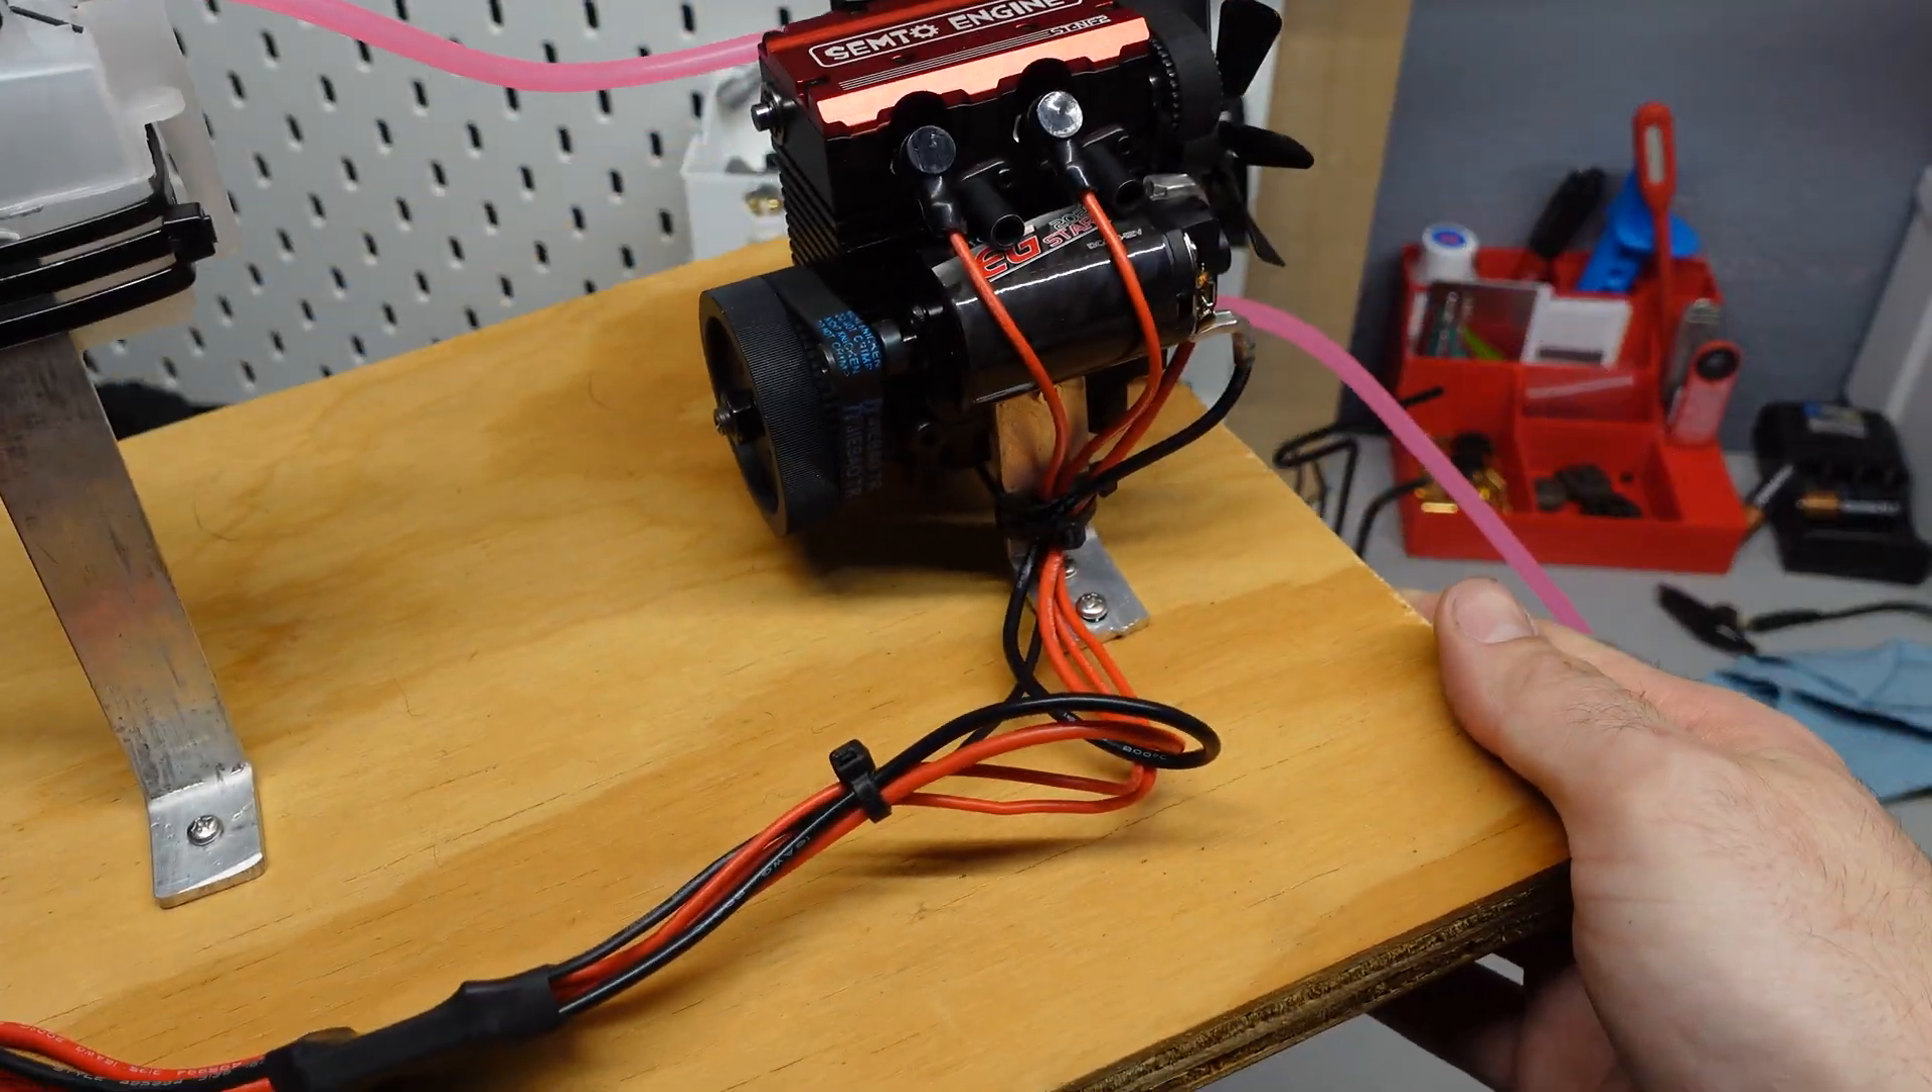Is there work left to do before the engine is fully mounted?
No.